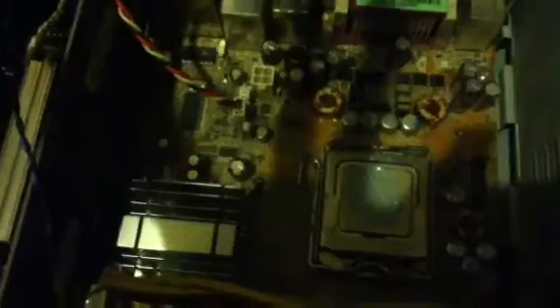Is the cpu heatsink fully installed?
No.